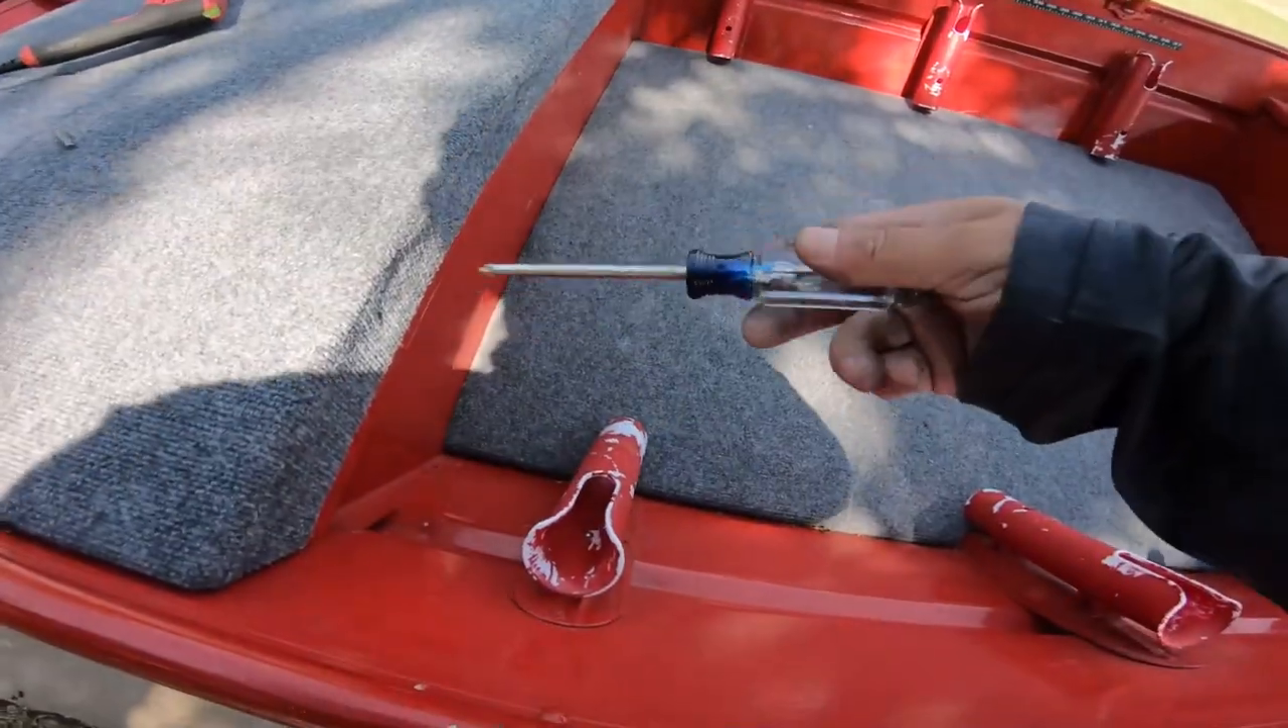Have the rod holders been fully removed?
No.